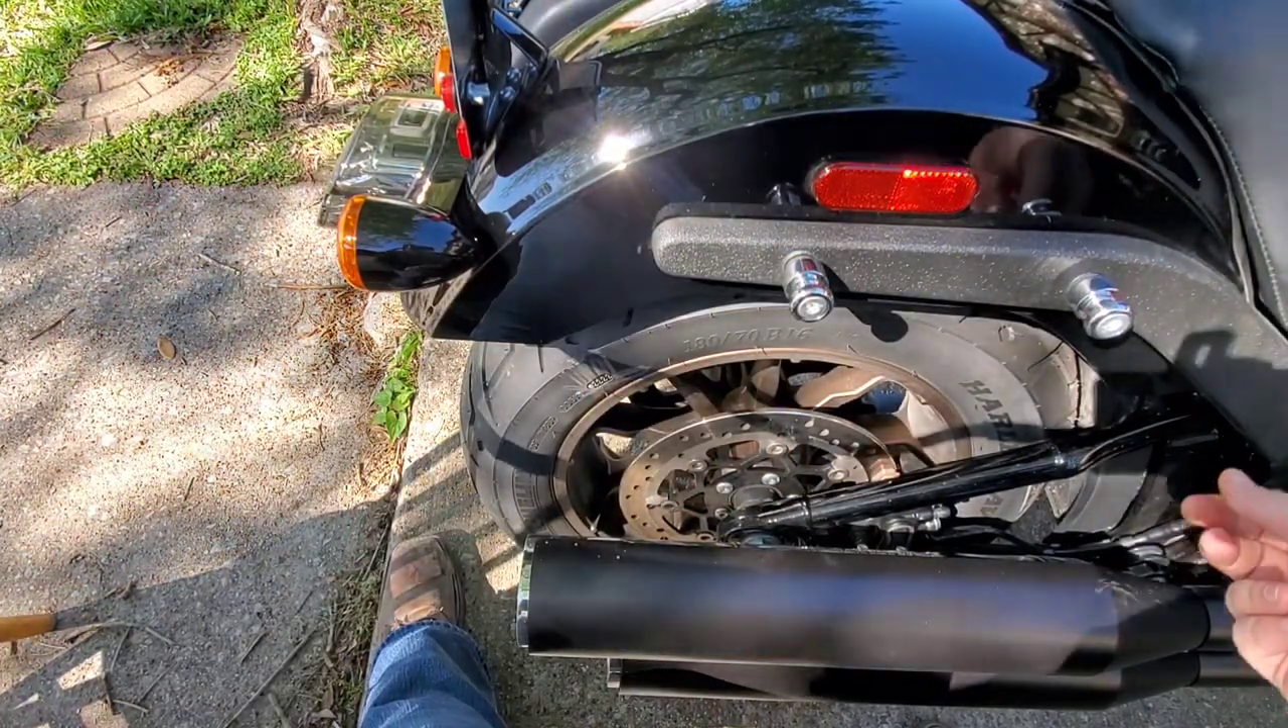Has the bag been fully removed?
Yes.